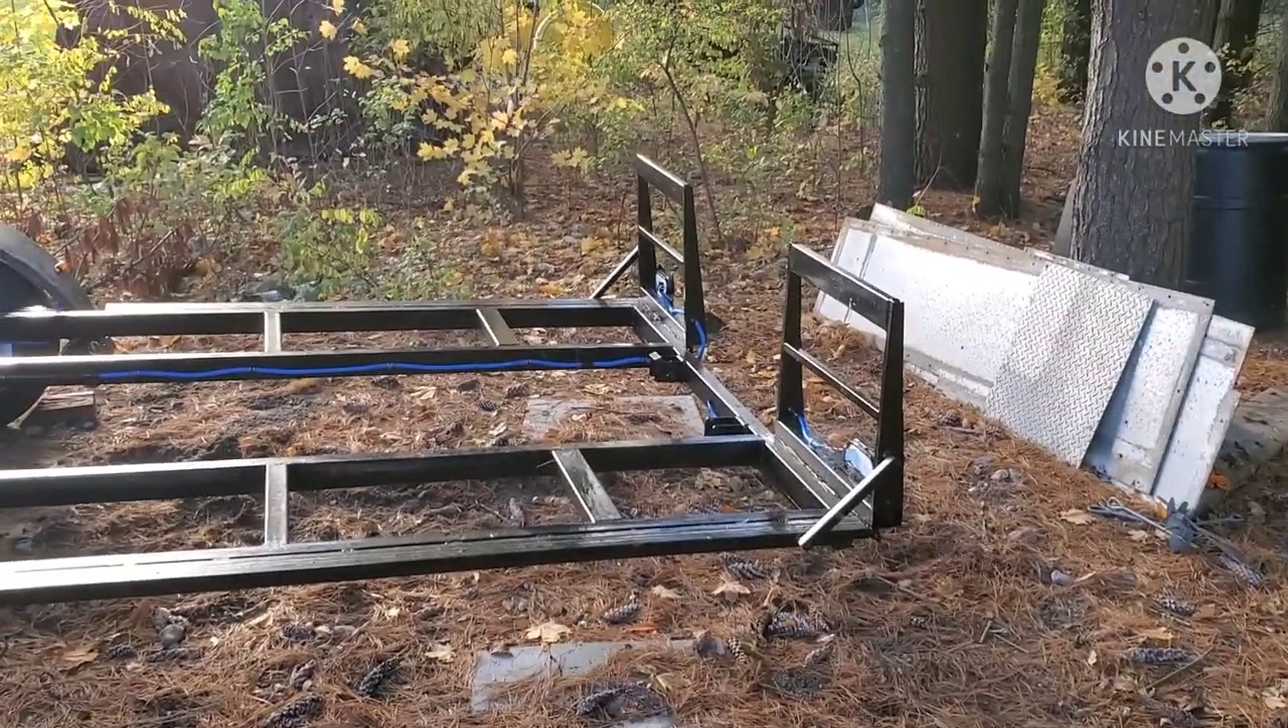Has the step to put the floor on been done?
No.